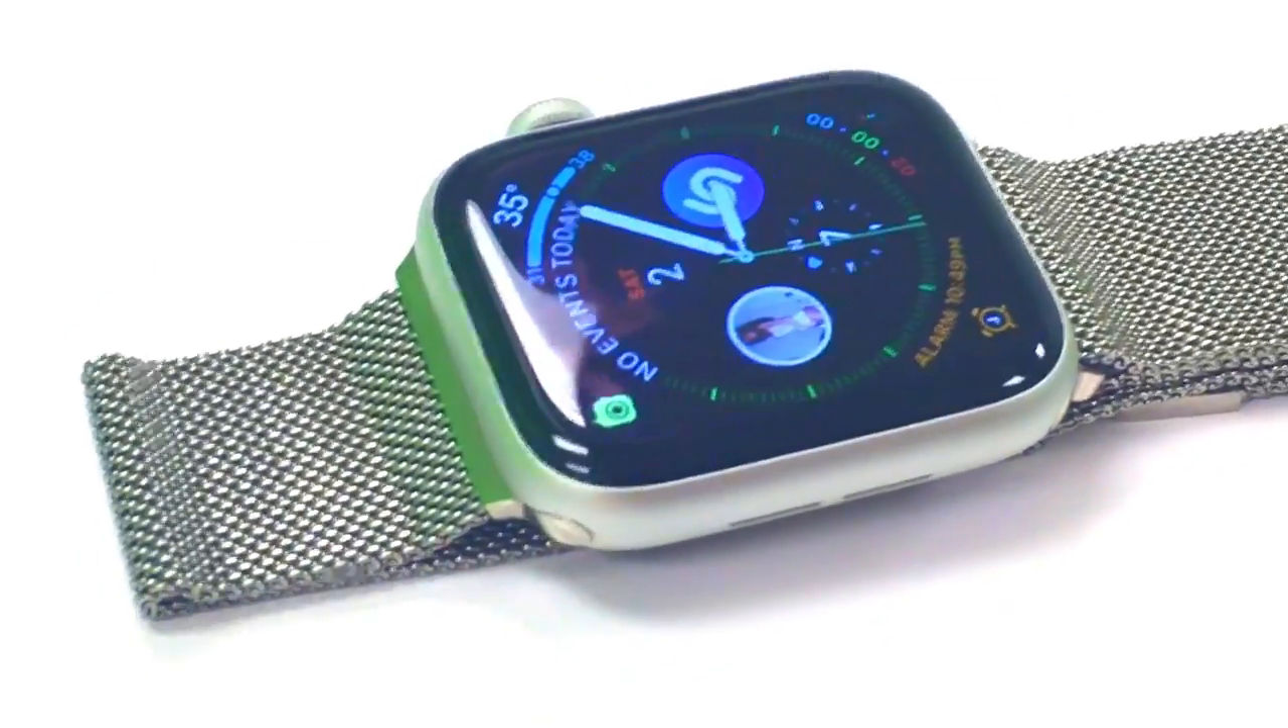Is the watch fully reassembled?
Yes.